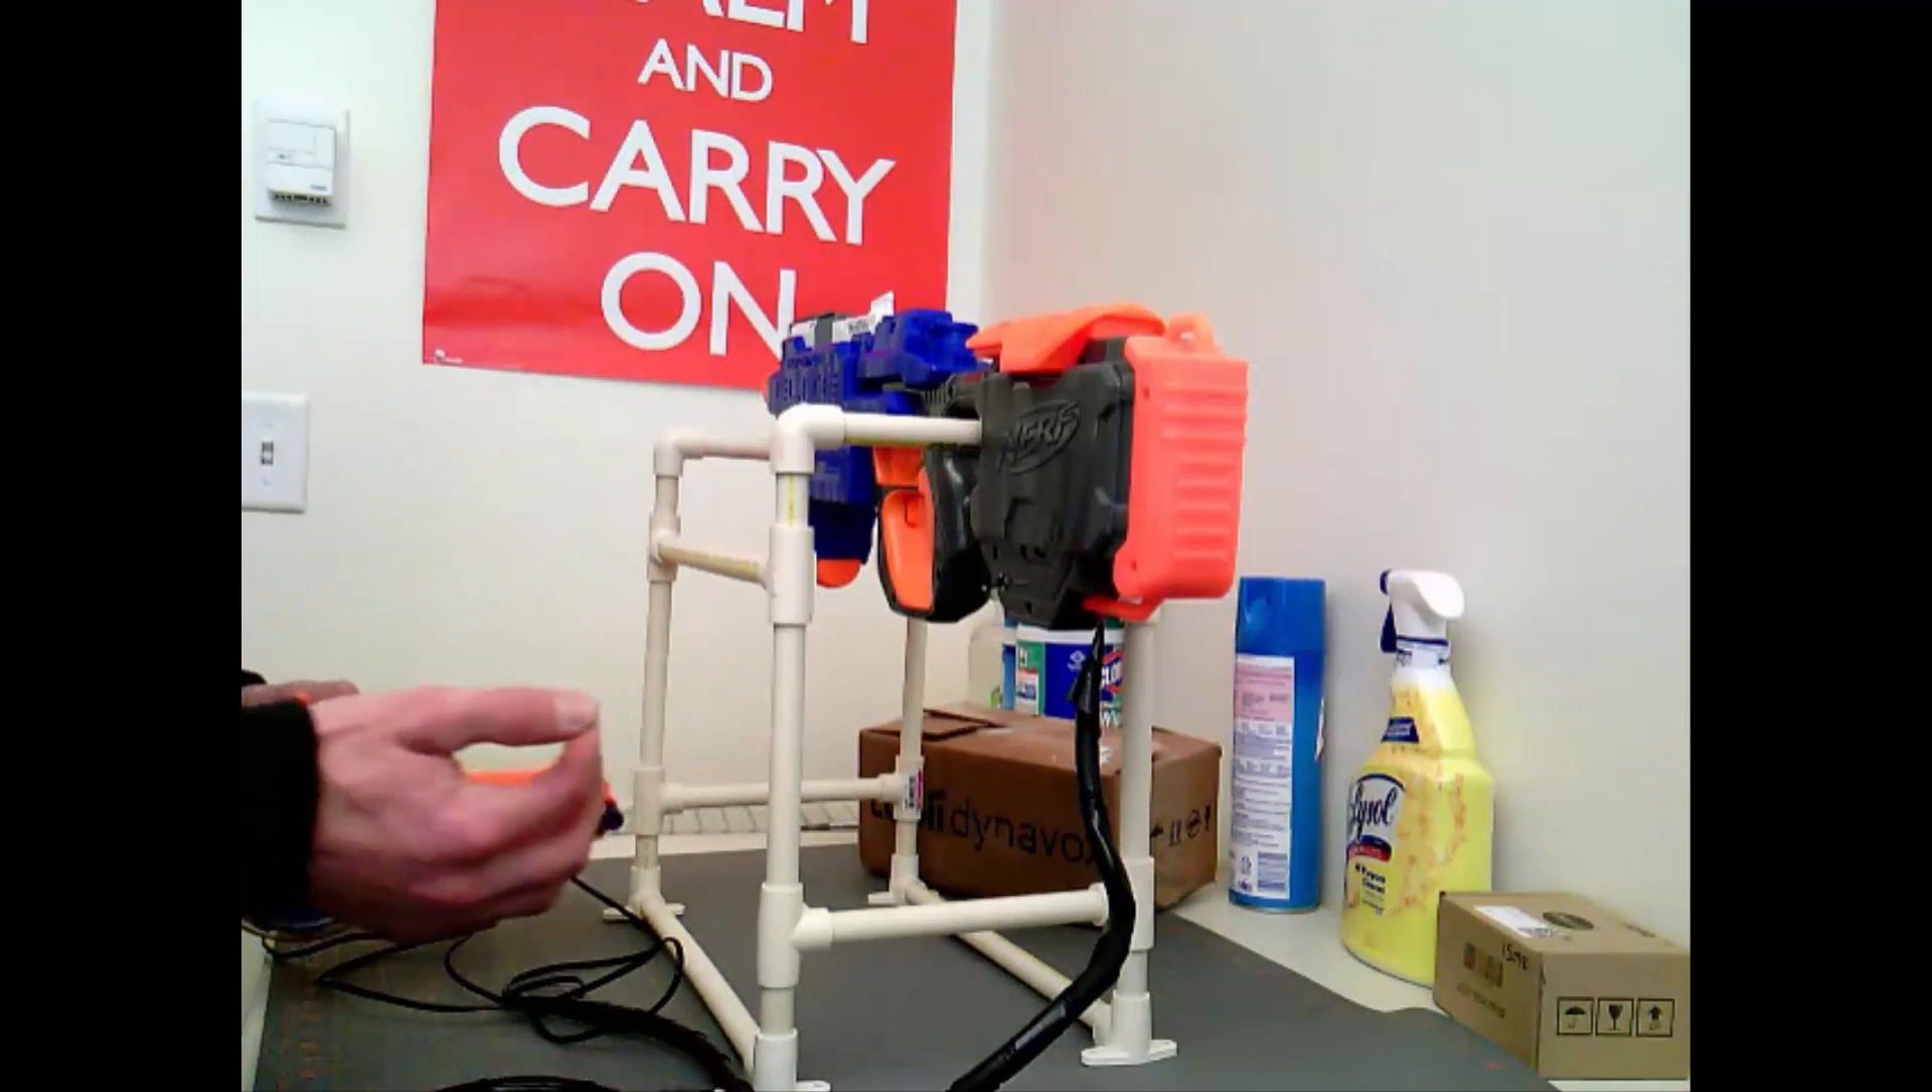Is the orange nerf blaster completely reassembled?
Yes.